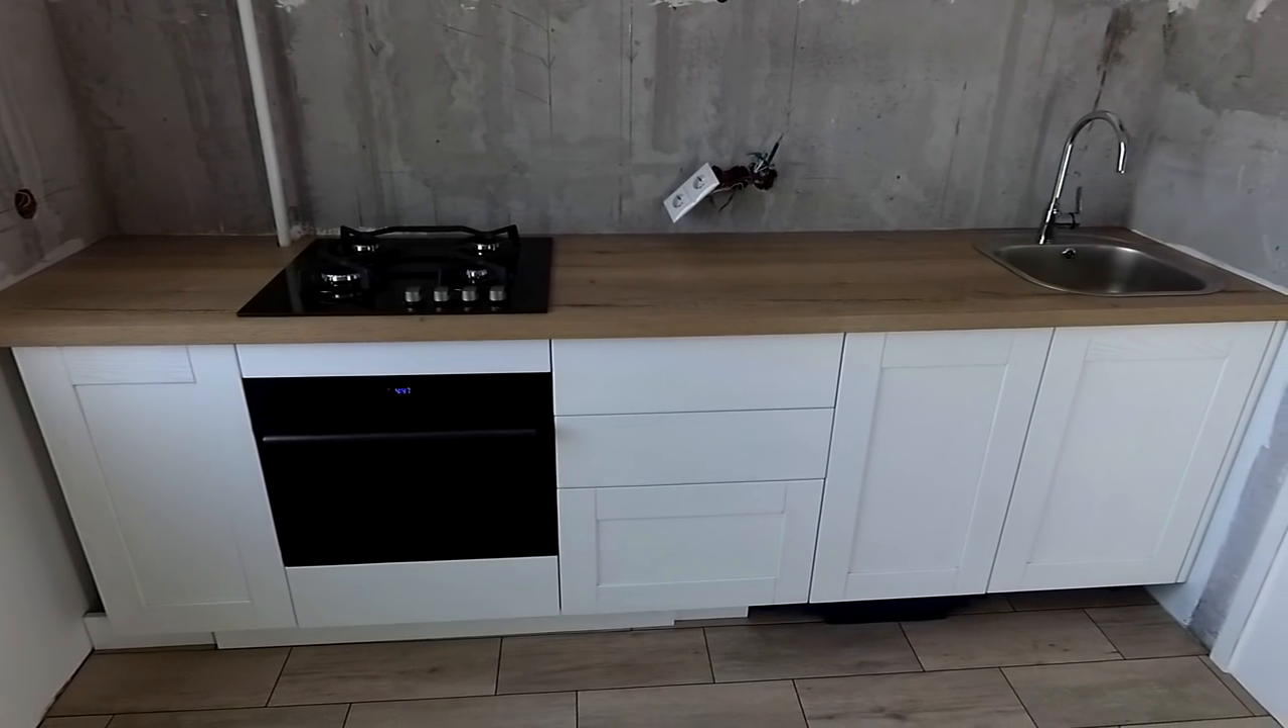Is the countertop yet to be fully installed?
No.